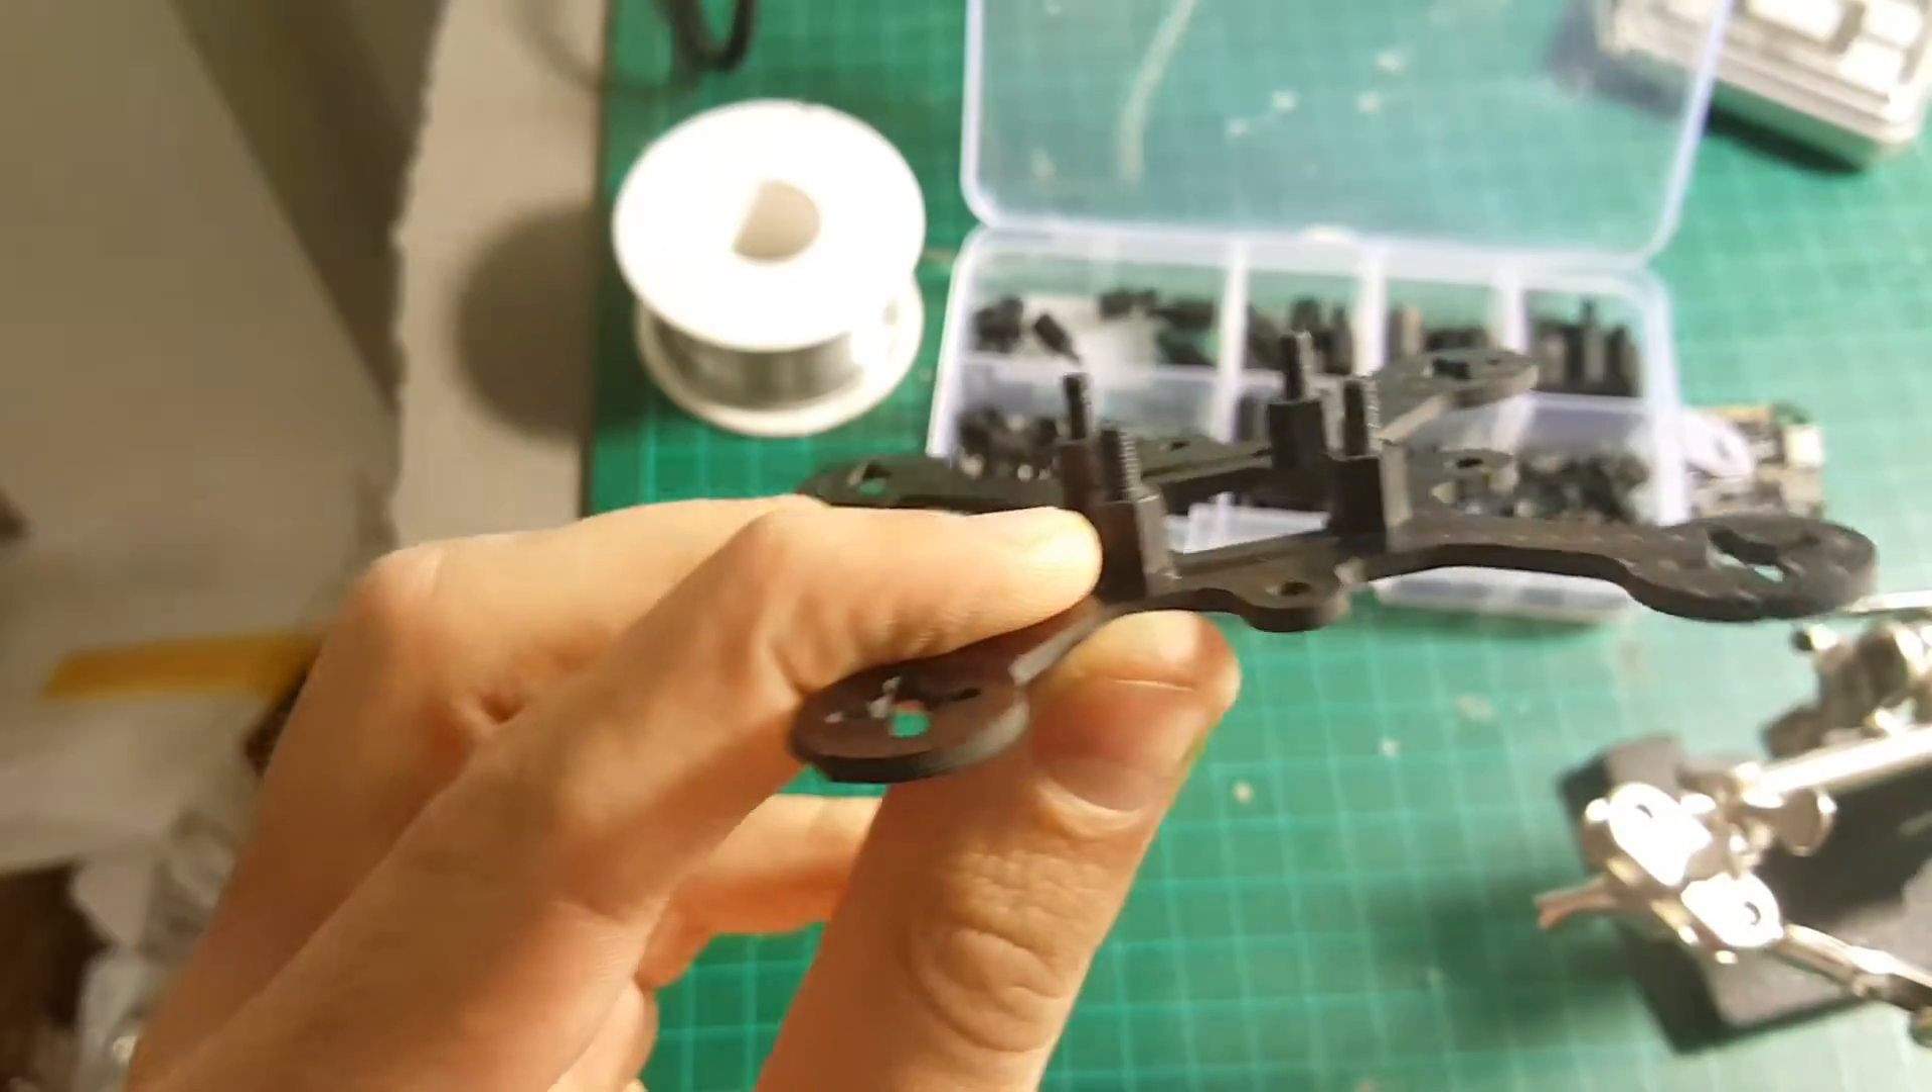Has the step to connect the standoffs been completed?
Yes.